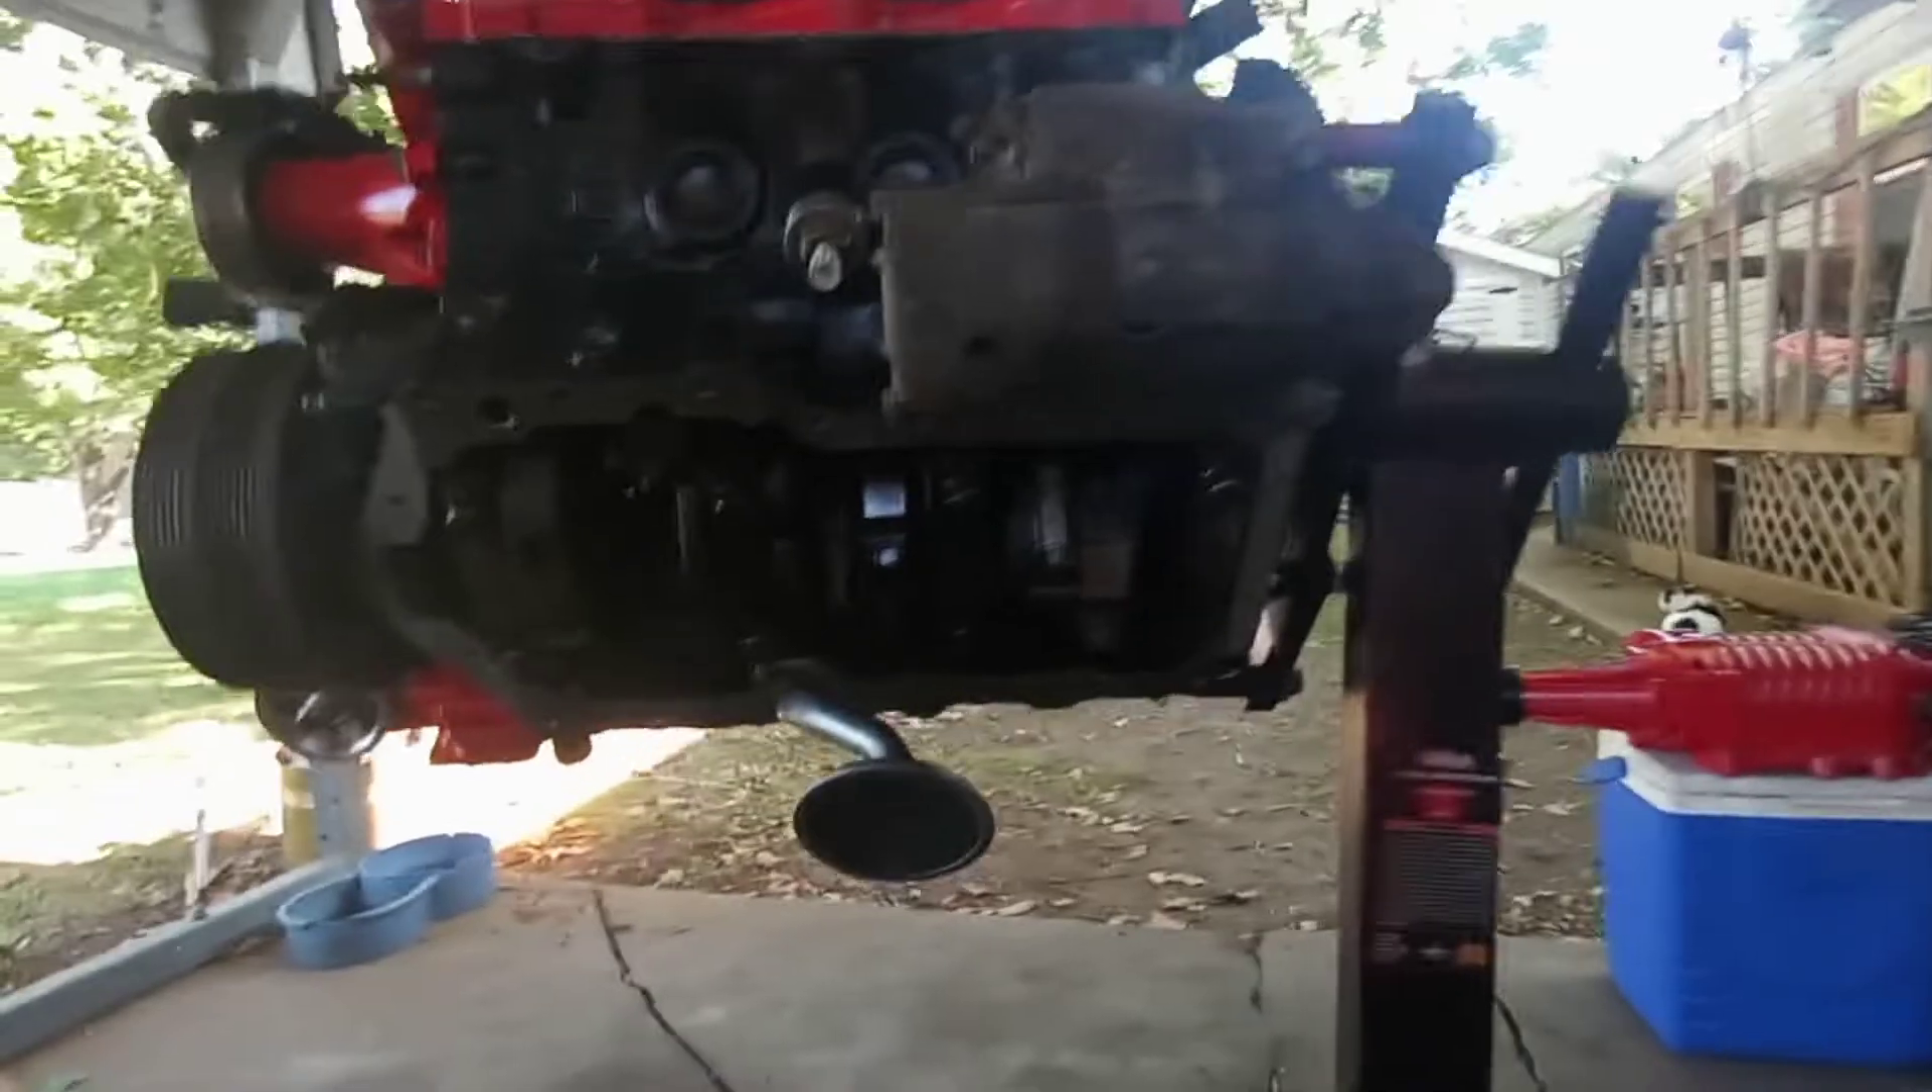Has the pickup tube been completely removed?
No.